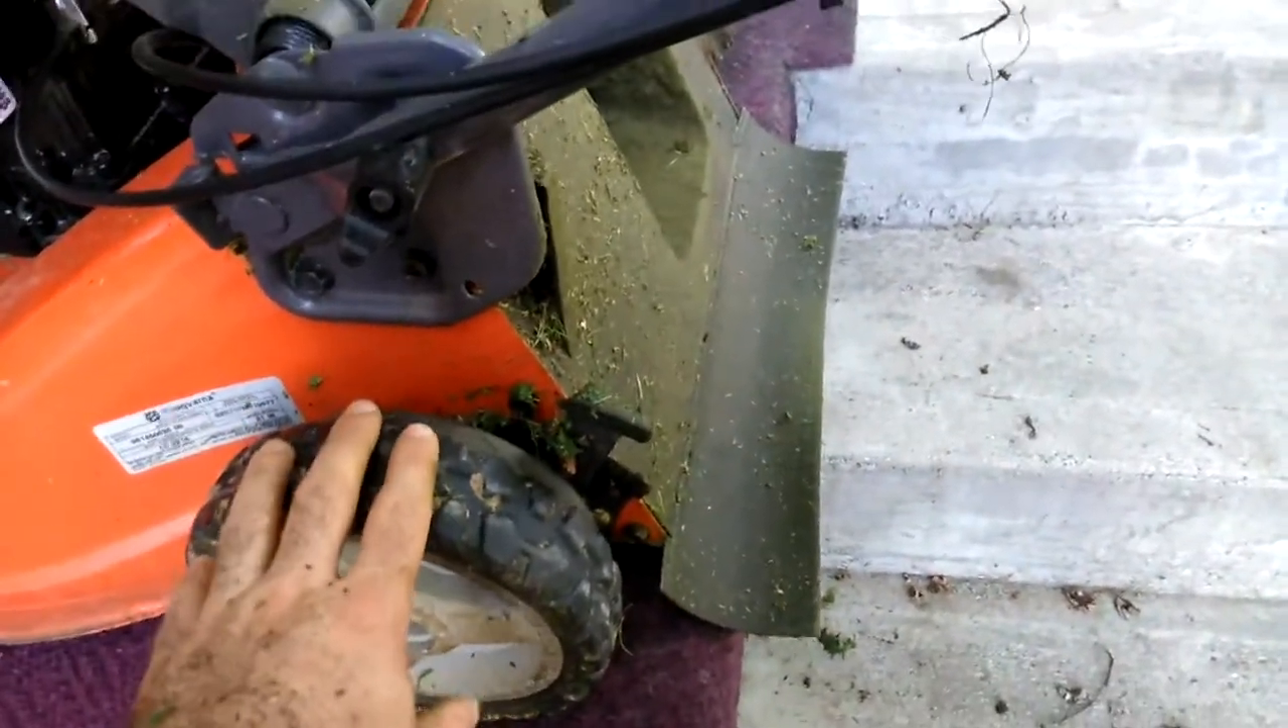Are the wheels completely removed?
No.